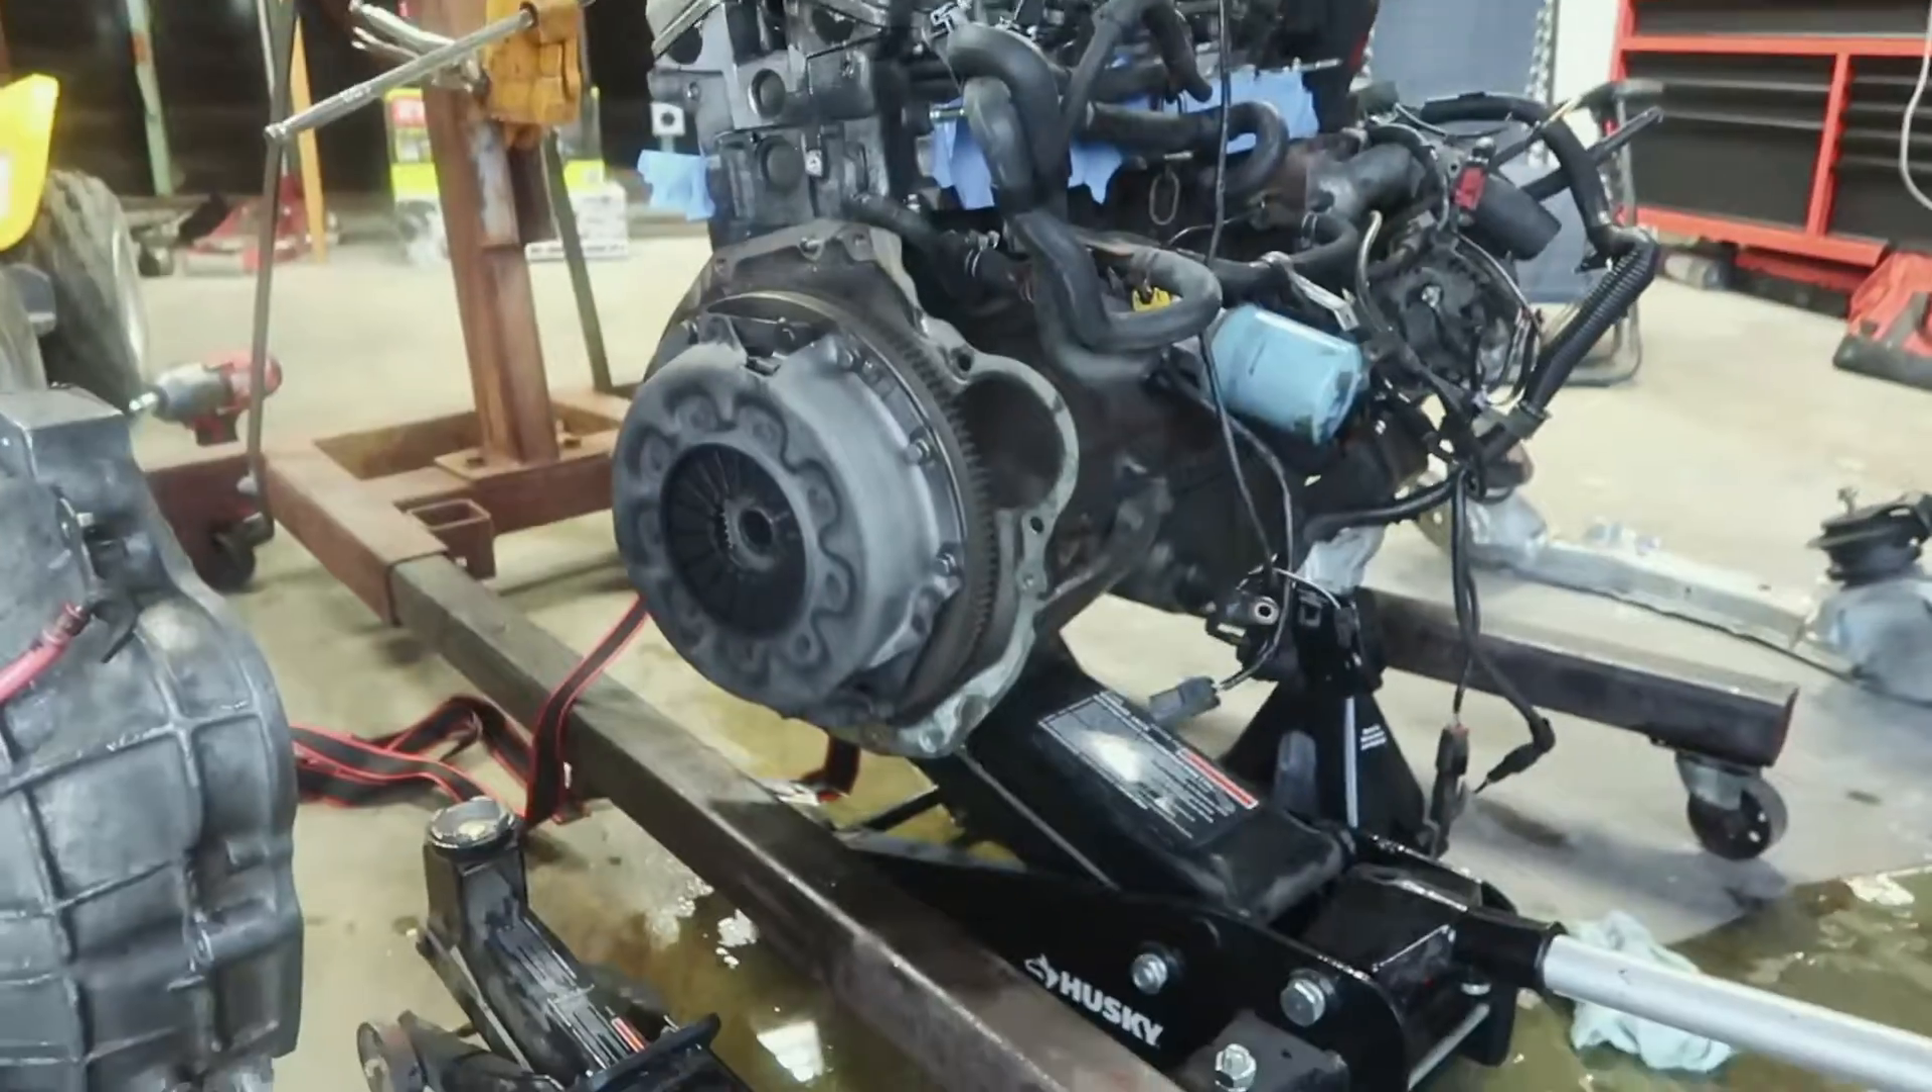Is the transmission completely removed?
Yes.